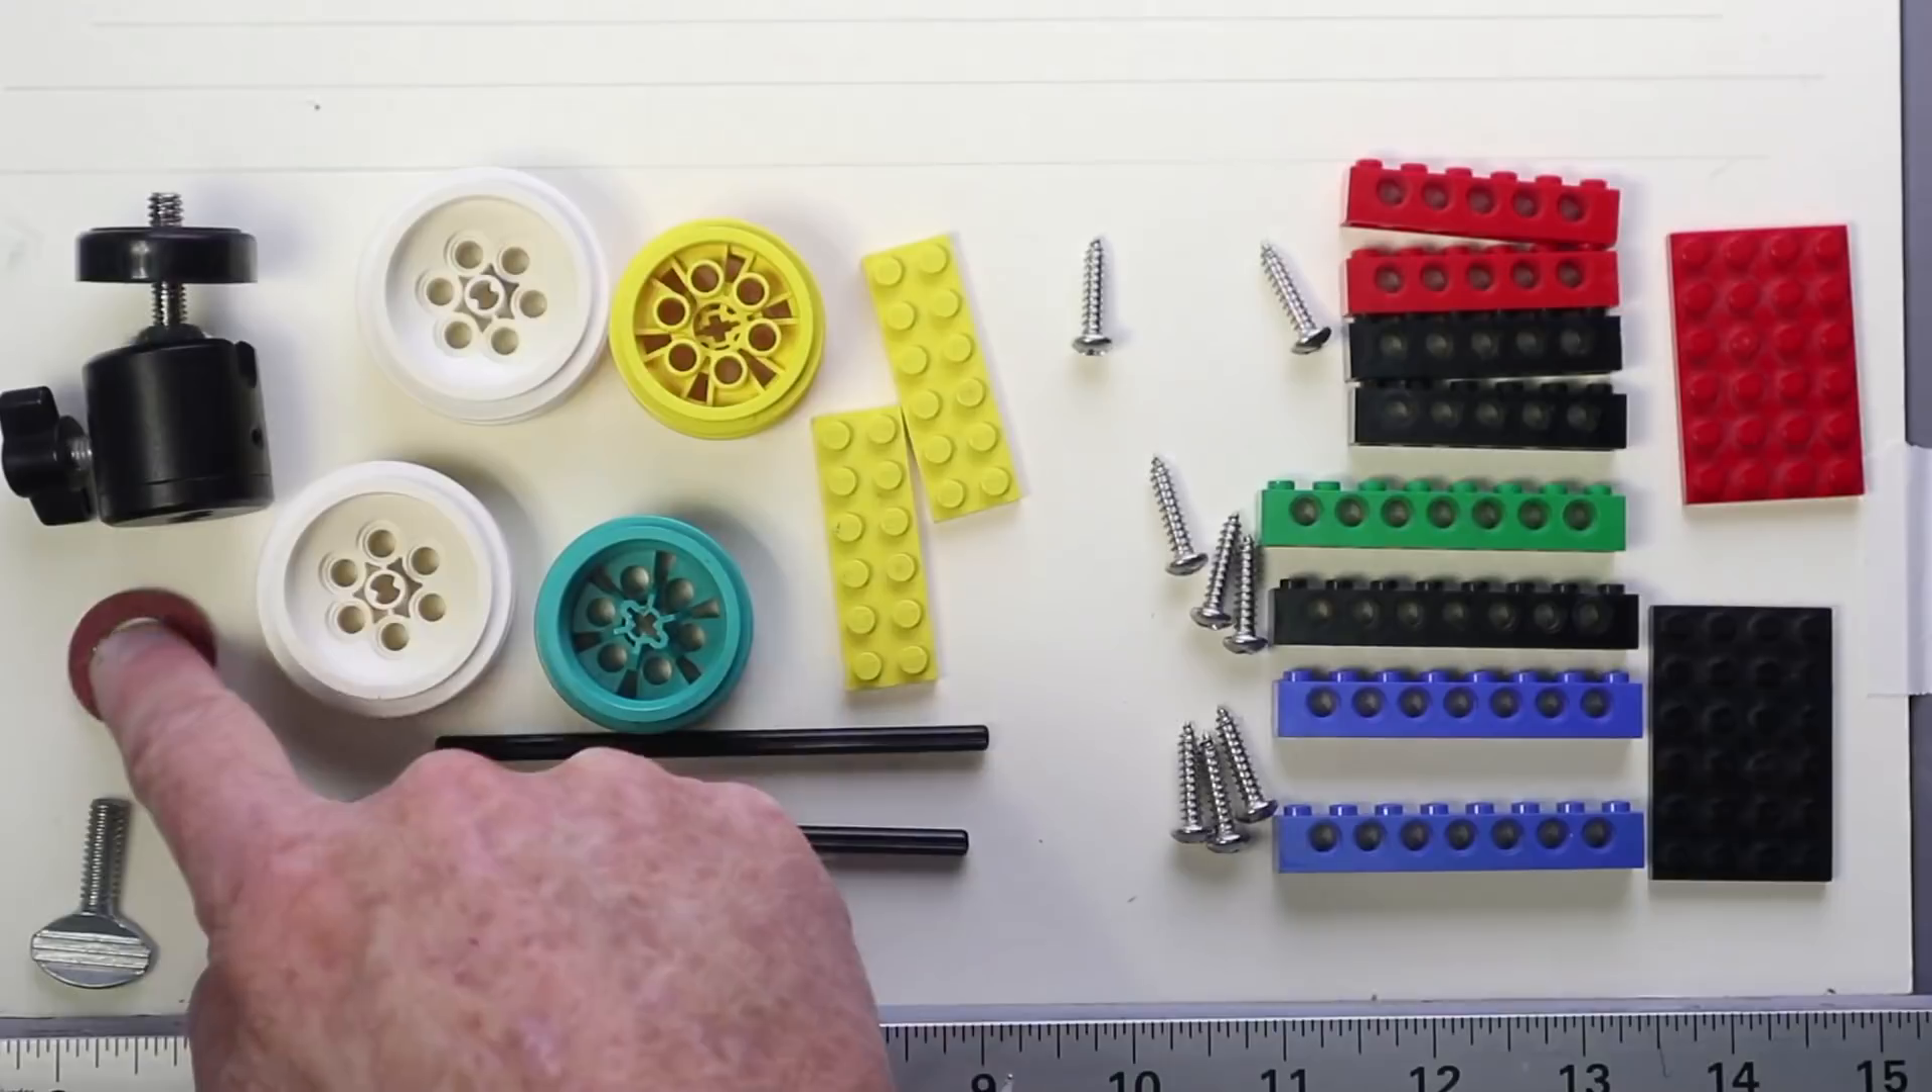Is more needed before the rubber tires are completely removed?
No.